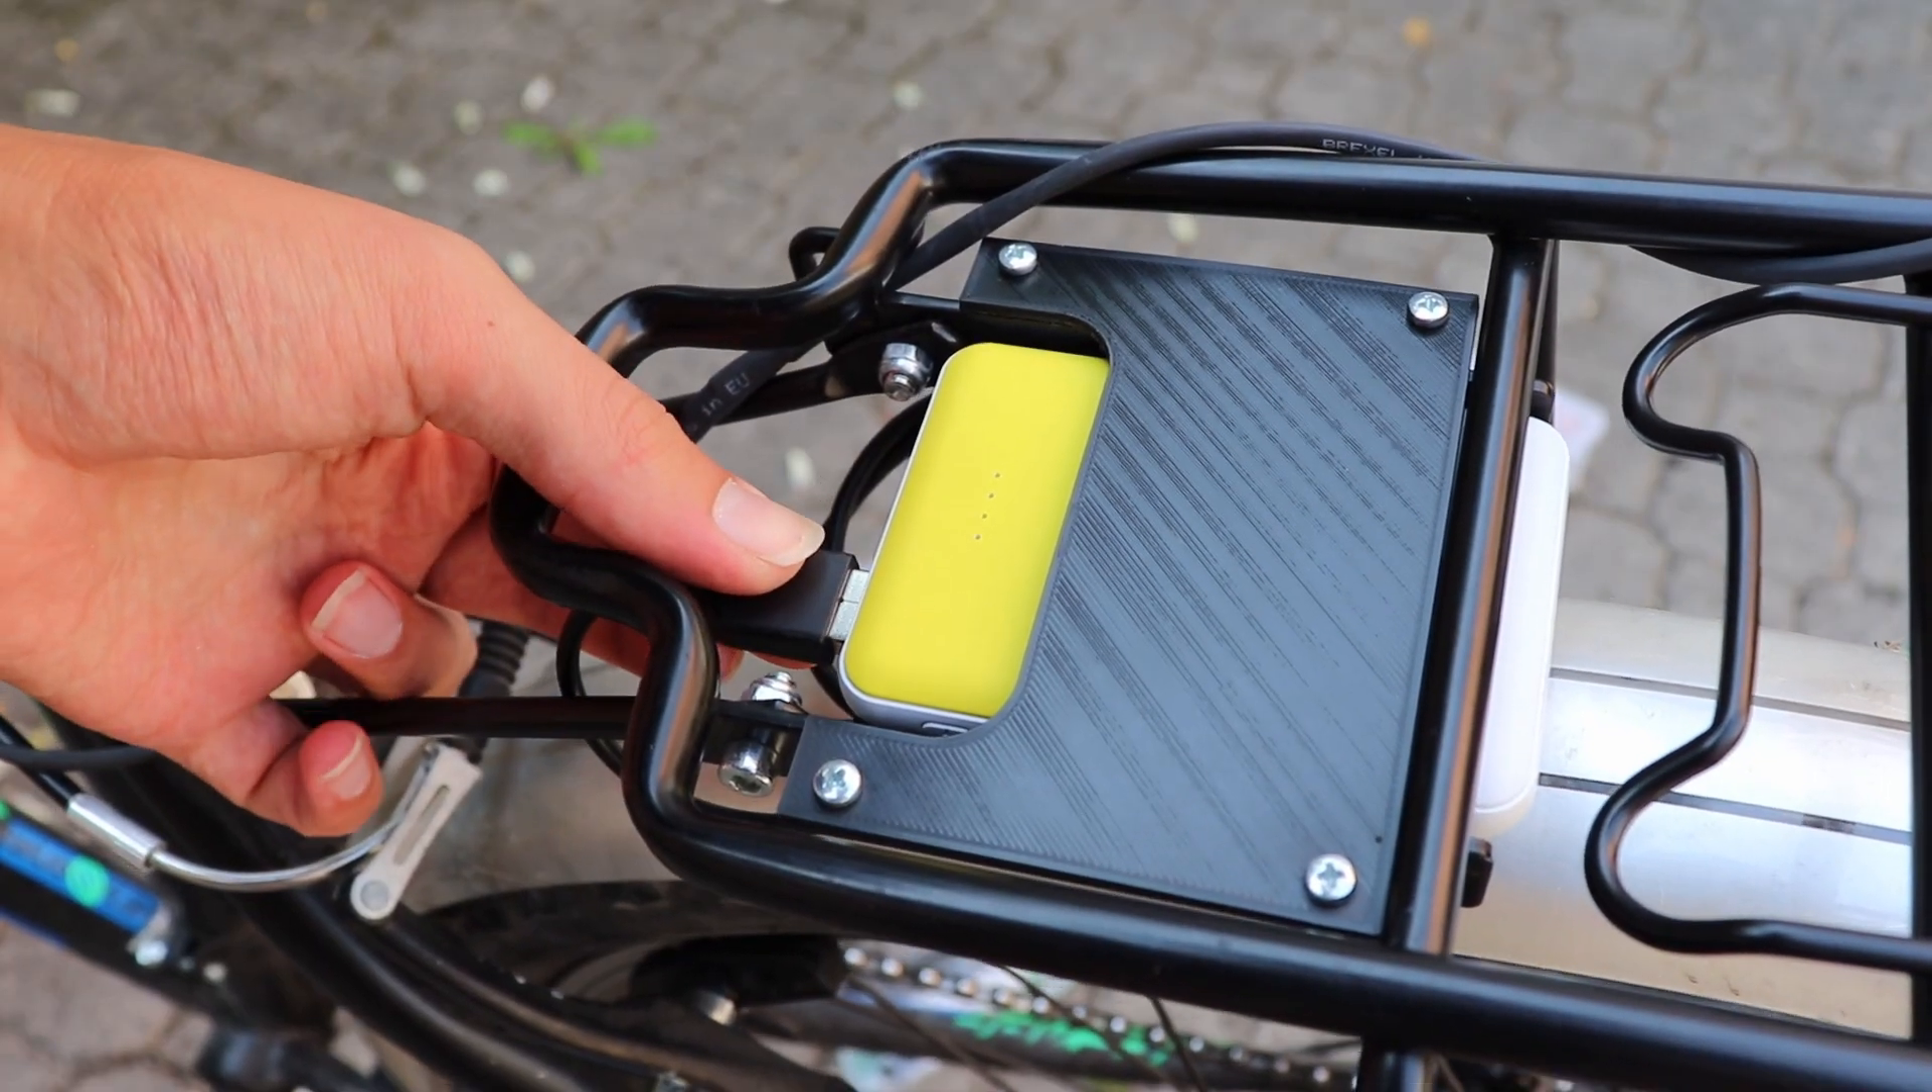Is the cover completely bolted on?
Yes.